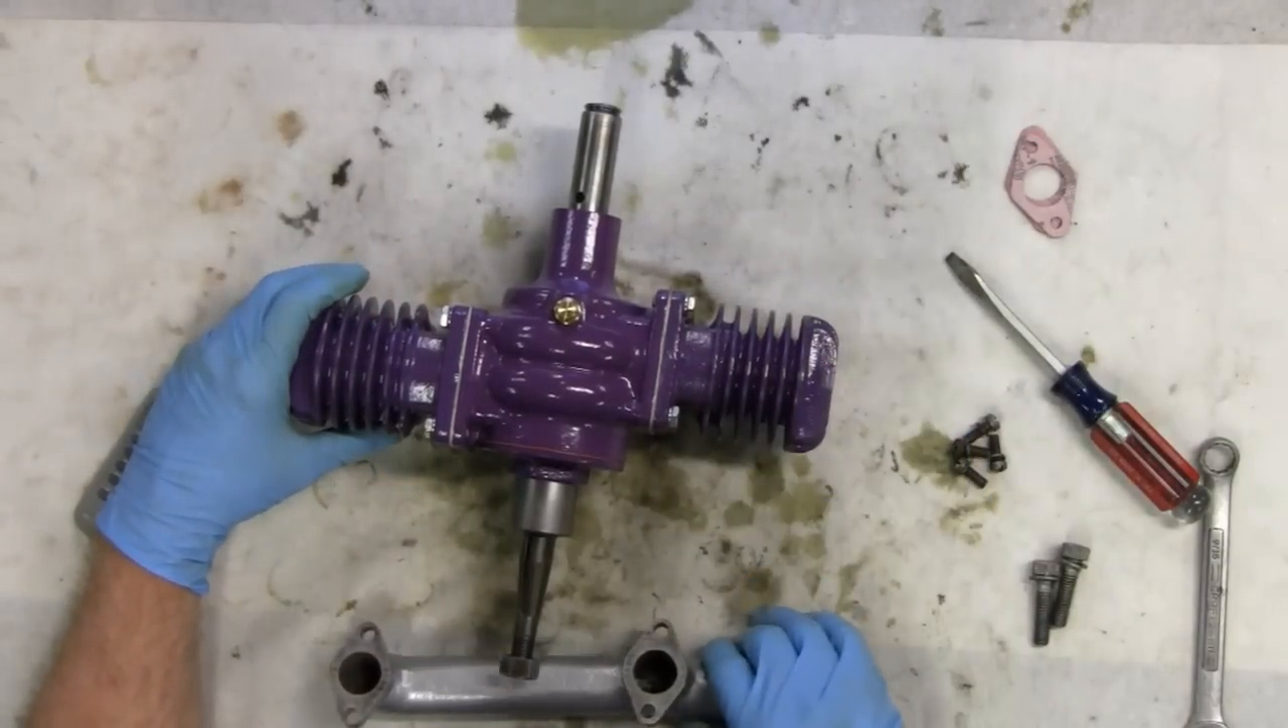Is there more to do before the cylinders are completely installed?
No.